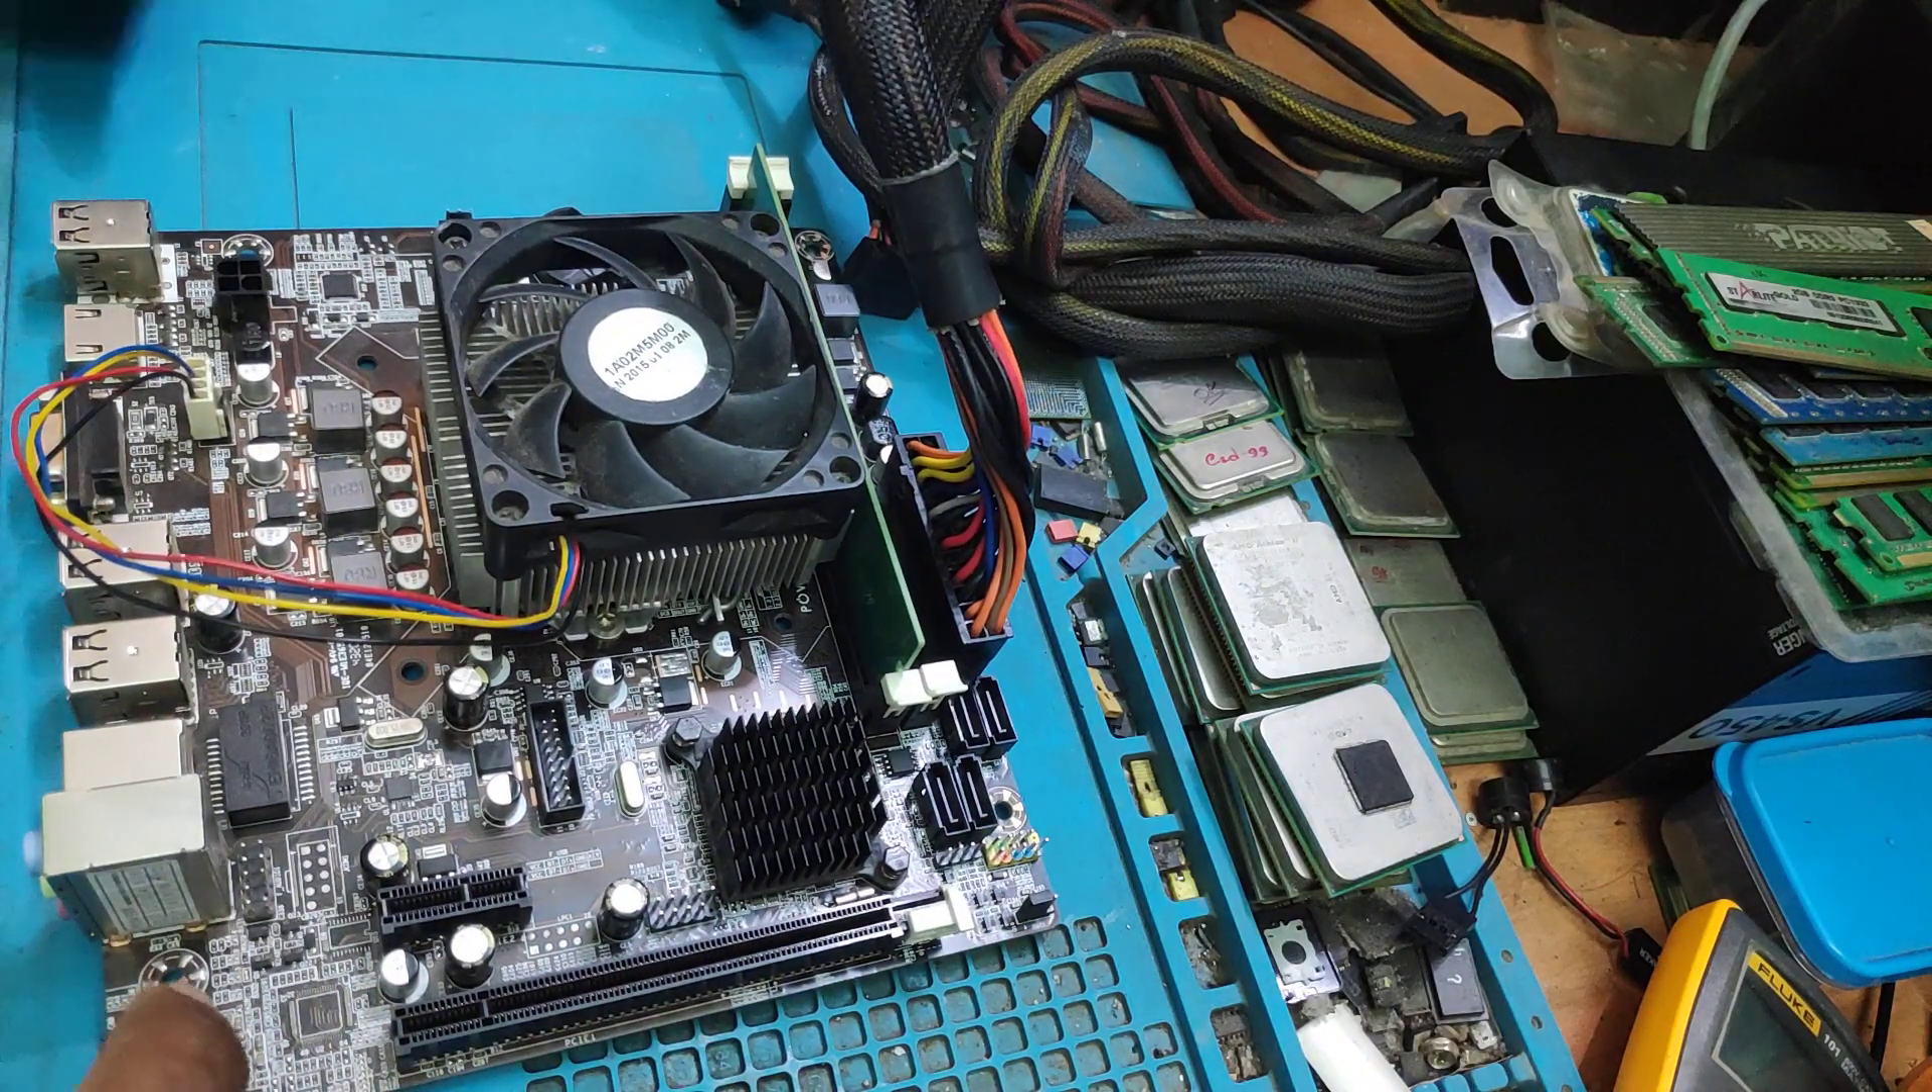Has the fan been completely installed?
Yes.